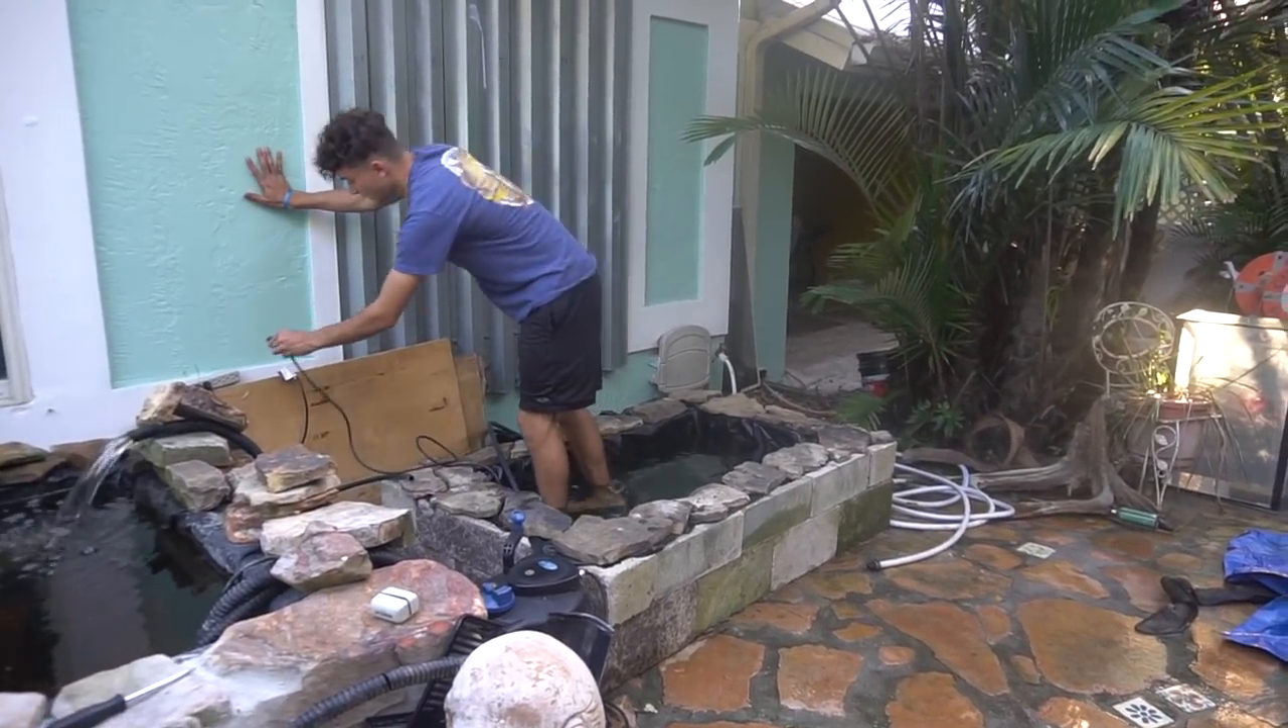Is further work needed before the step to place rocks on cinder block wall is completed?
No.